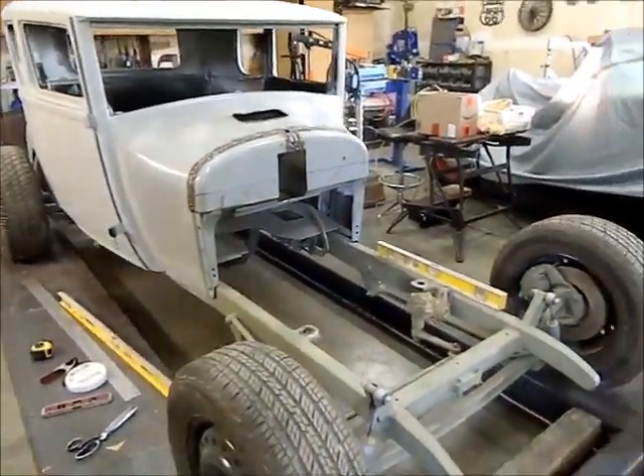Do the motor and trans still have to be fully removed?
No.